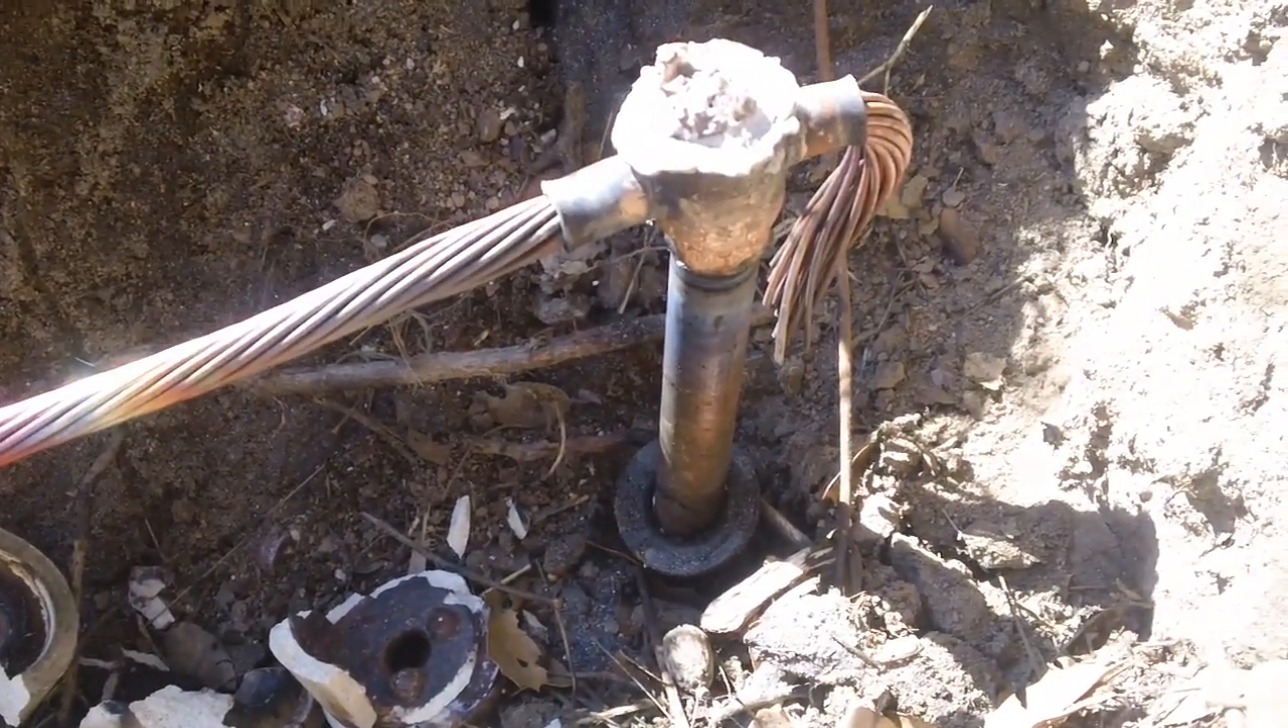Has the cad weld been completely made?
Yes.